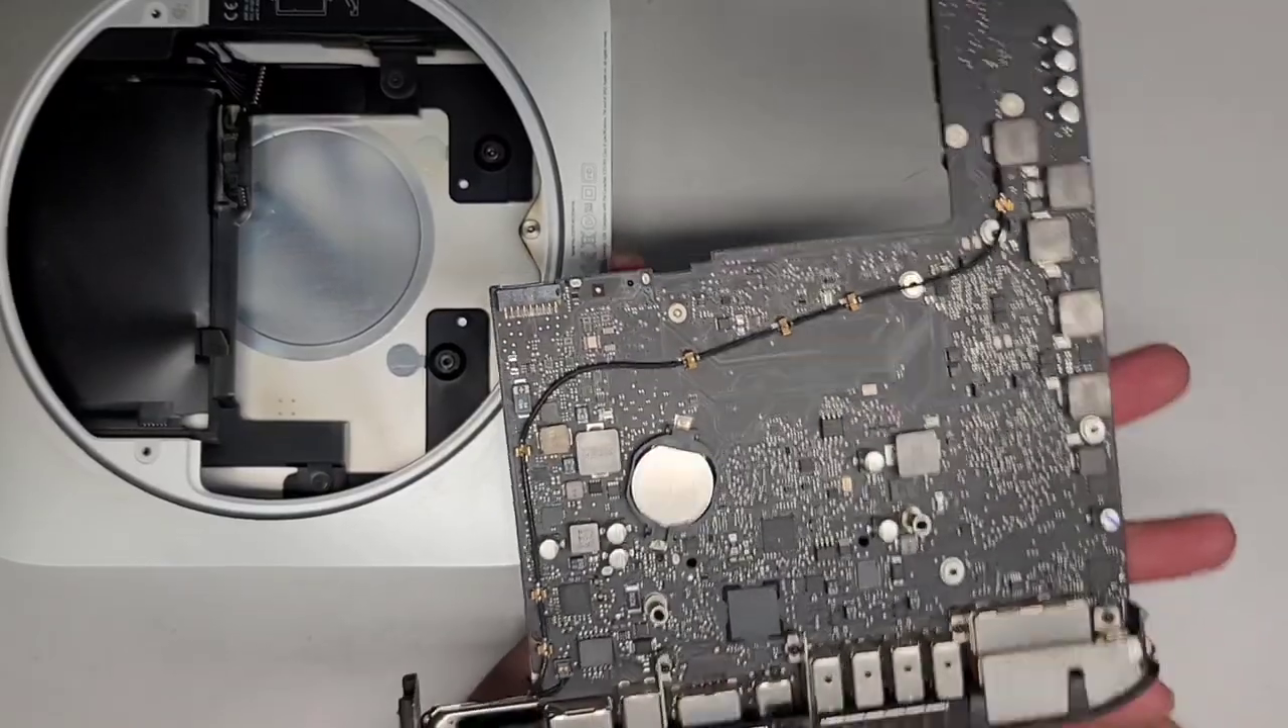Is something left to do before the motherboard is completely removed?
No.